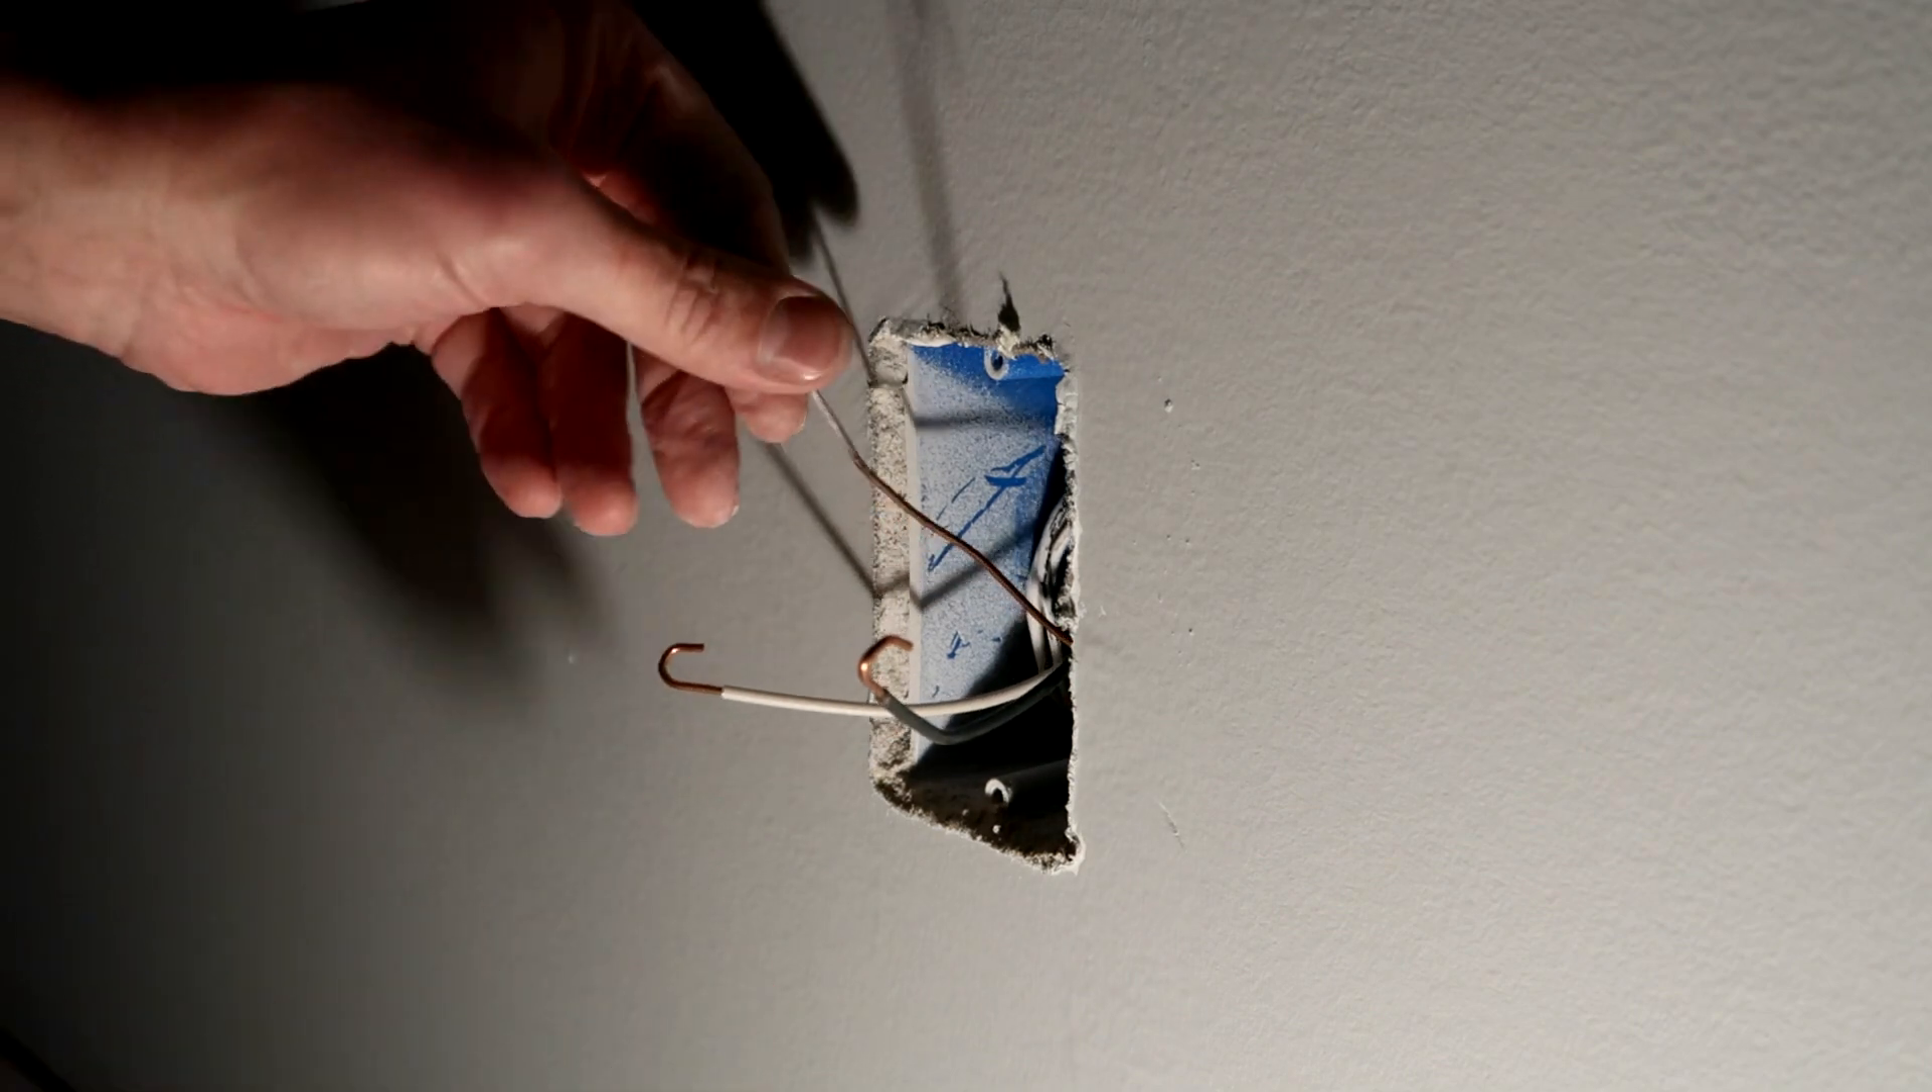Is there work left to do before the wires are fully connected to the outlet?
Yes.